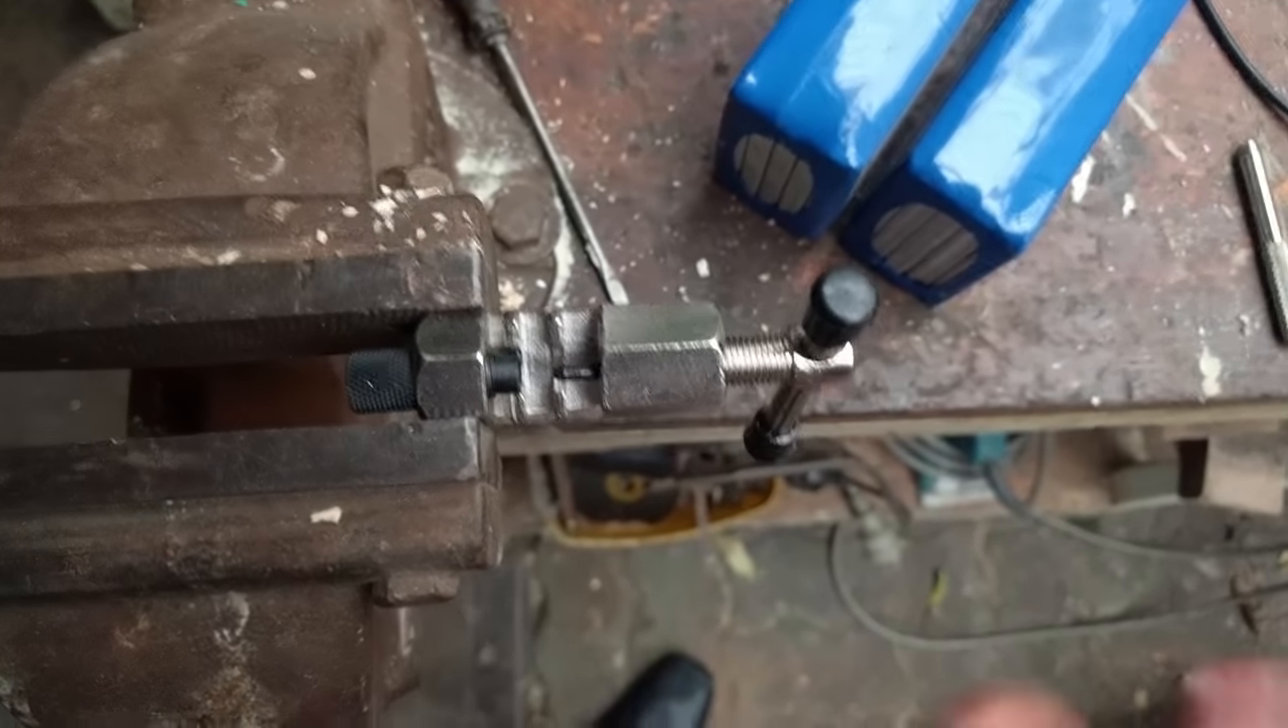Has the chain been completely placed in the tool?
No.